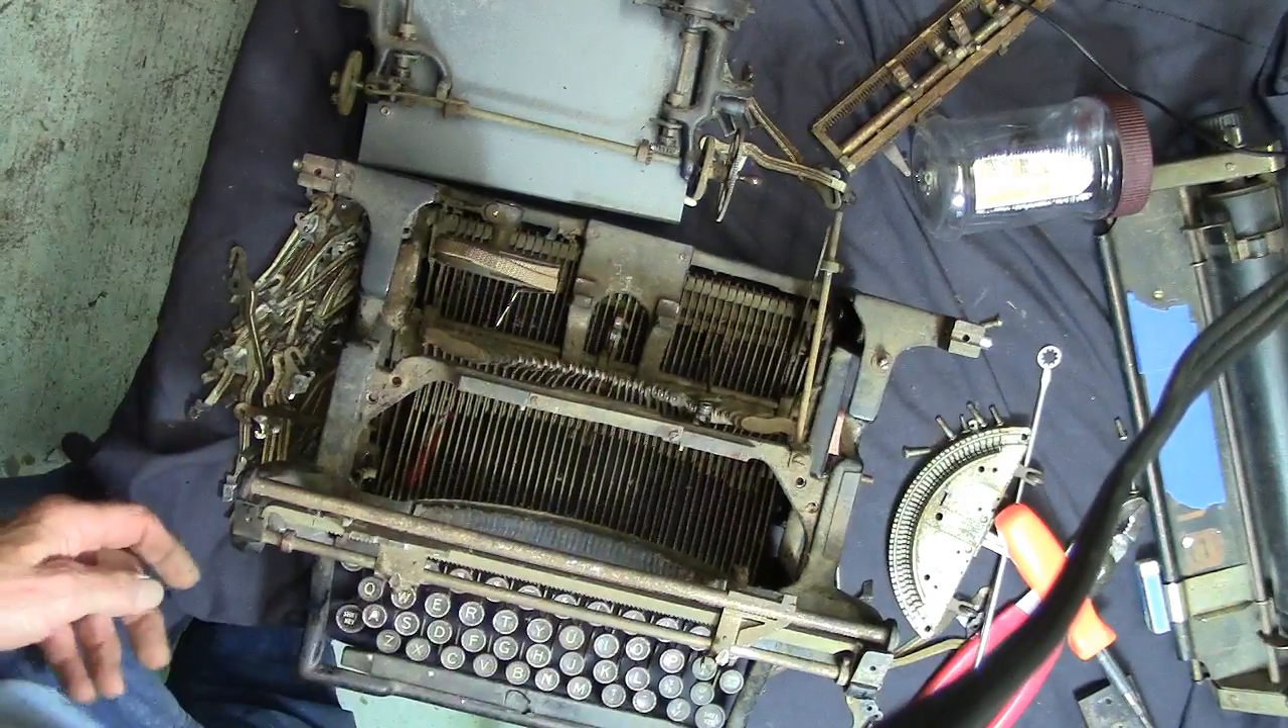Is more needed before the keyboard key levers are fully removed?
Yes.